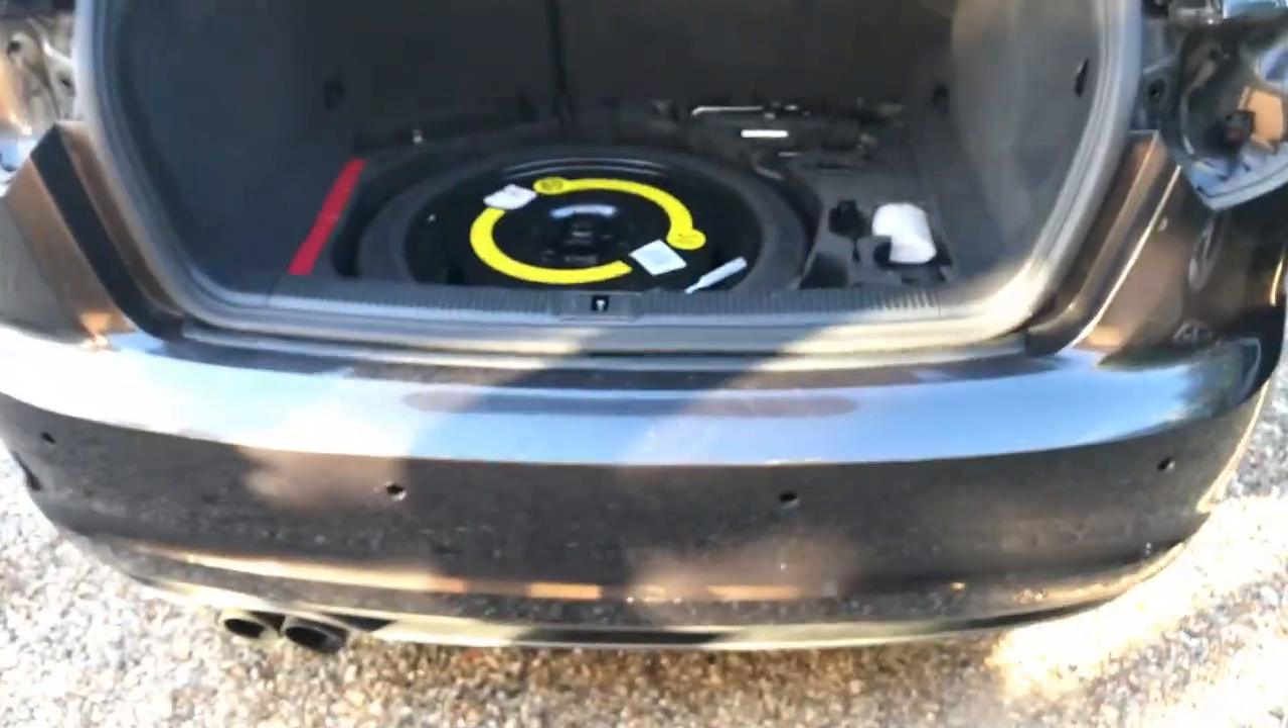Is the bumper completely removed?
No.